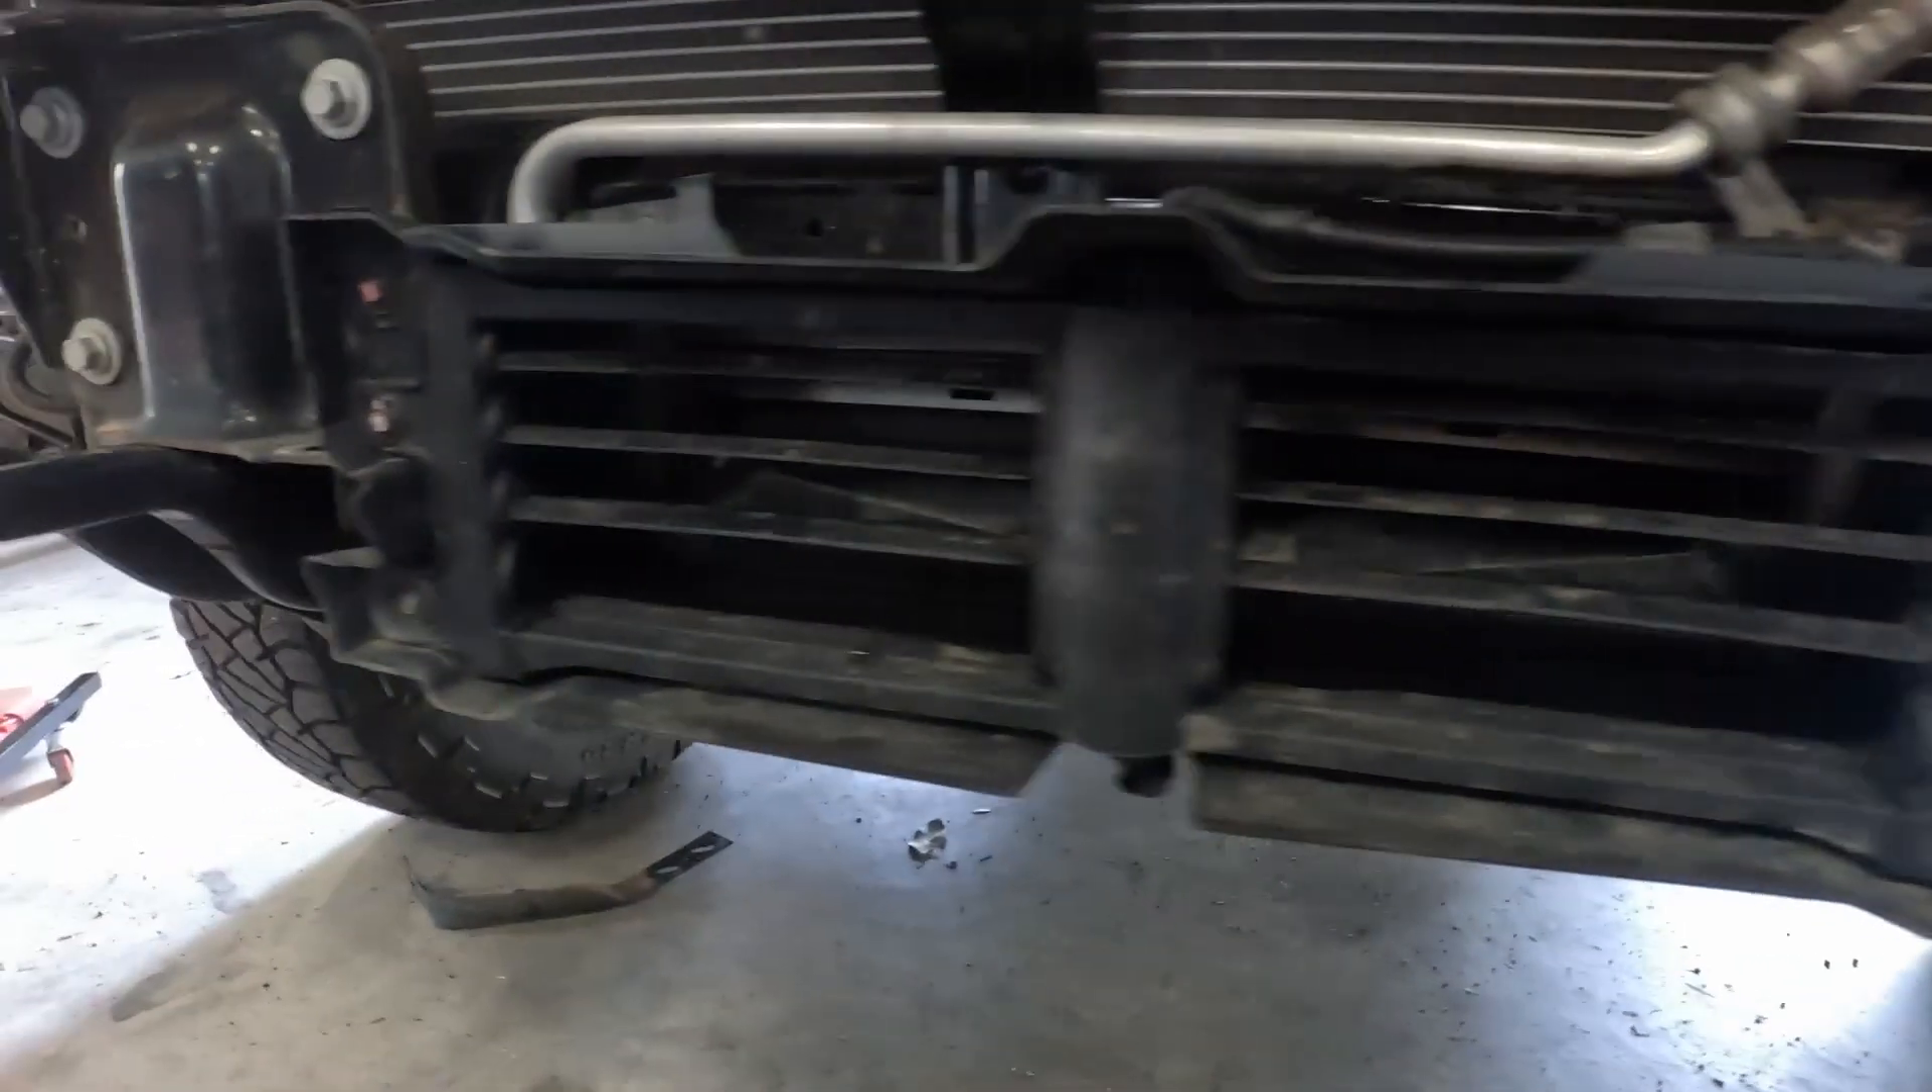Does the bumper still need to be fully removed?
No.